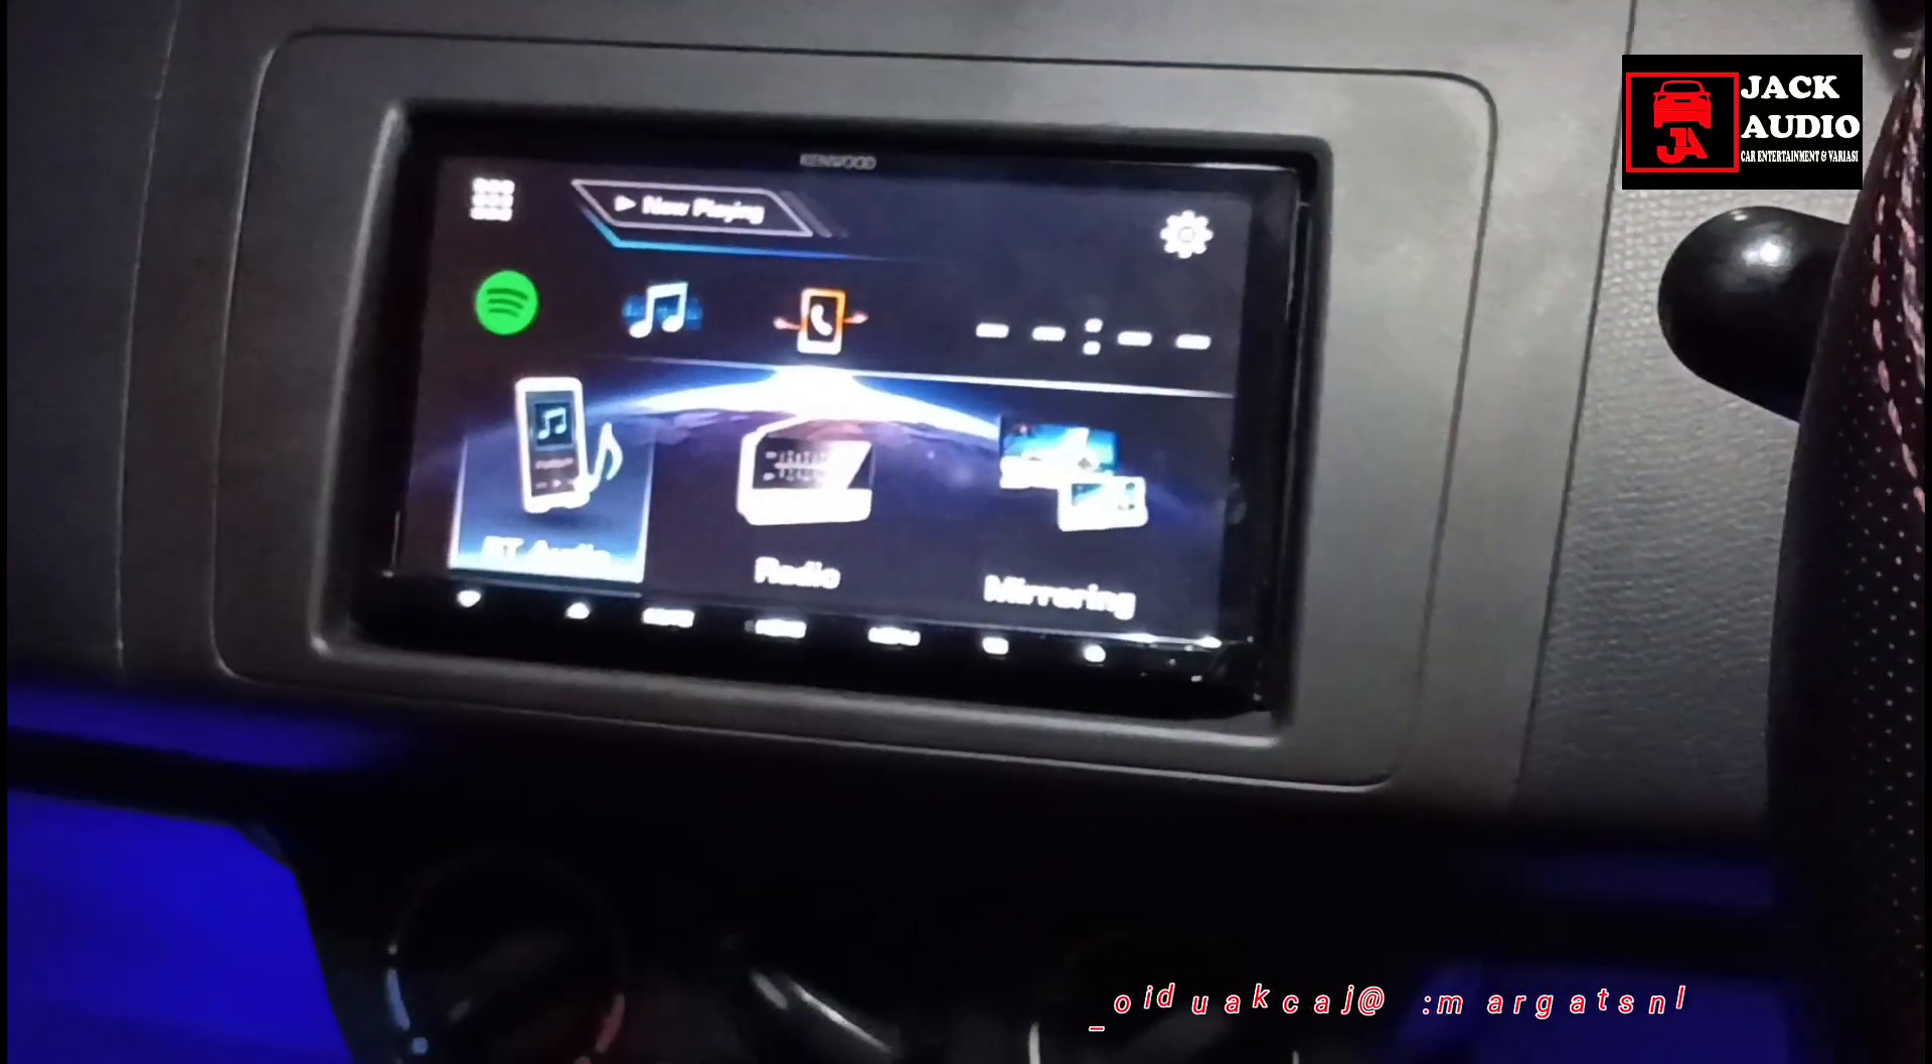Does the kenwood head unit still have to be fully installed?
No.